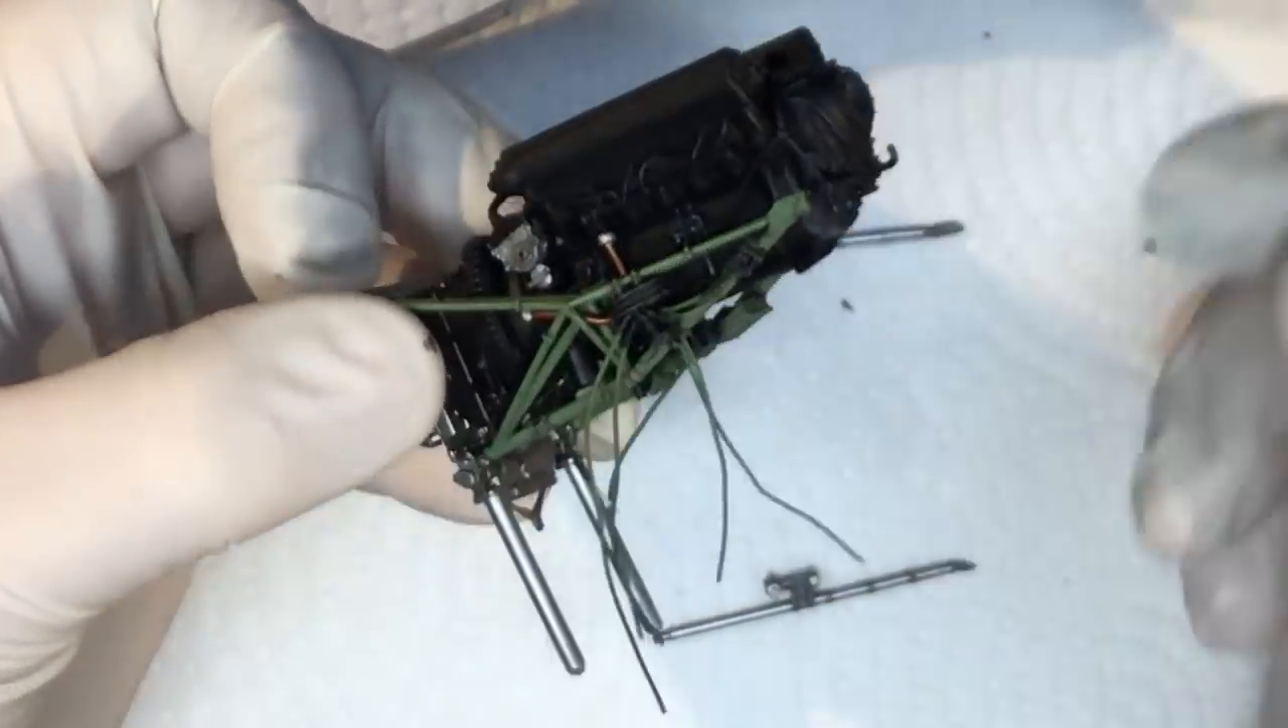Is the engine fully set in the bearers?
Yes.